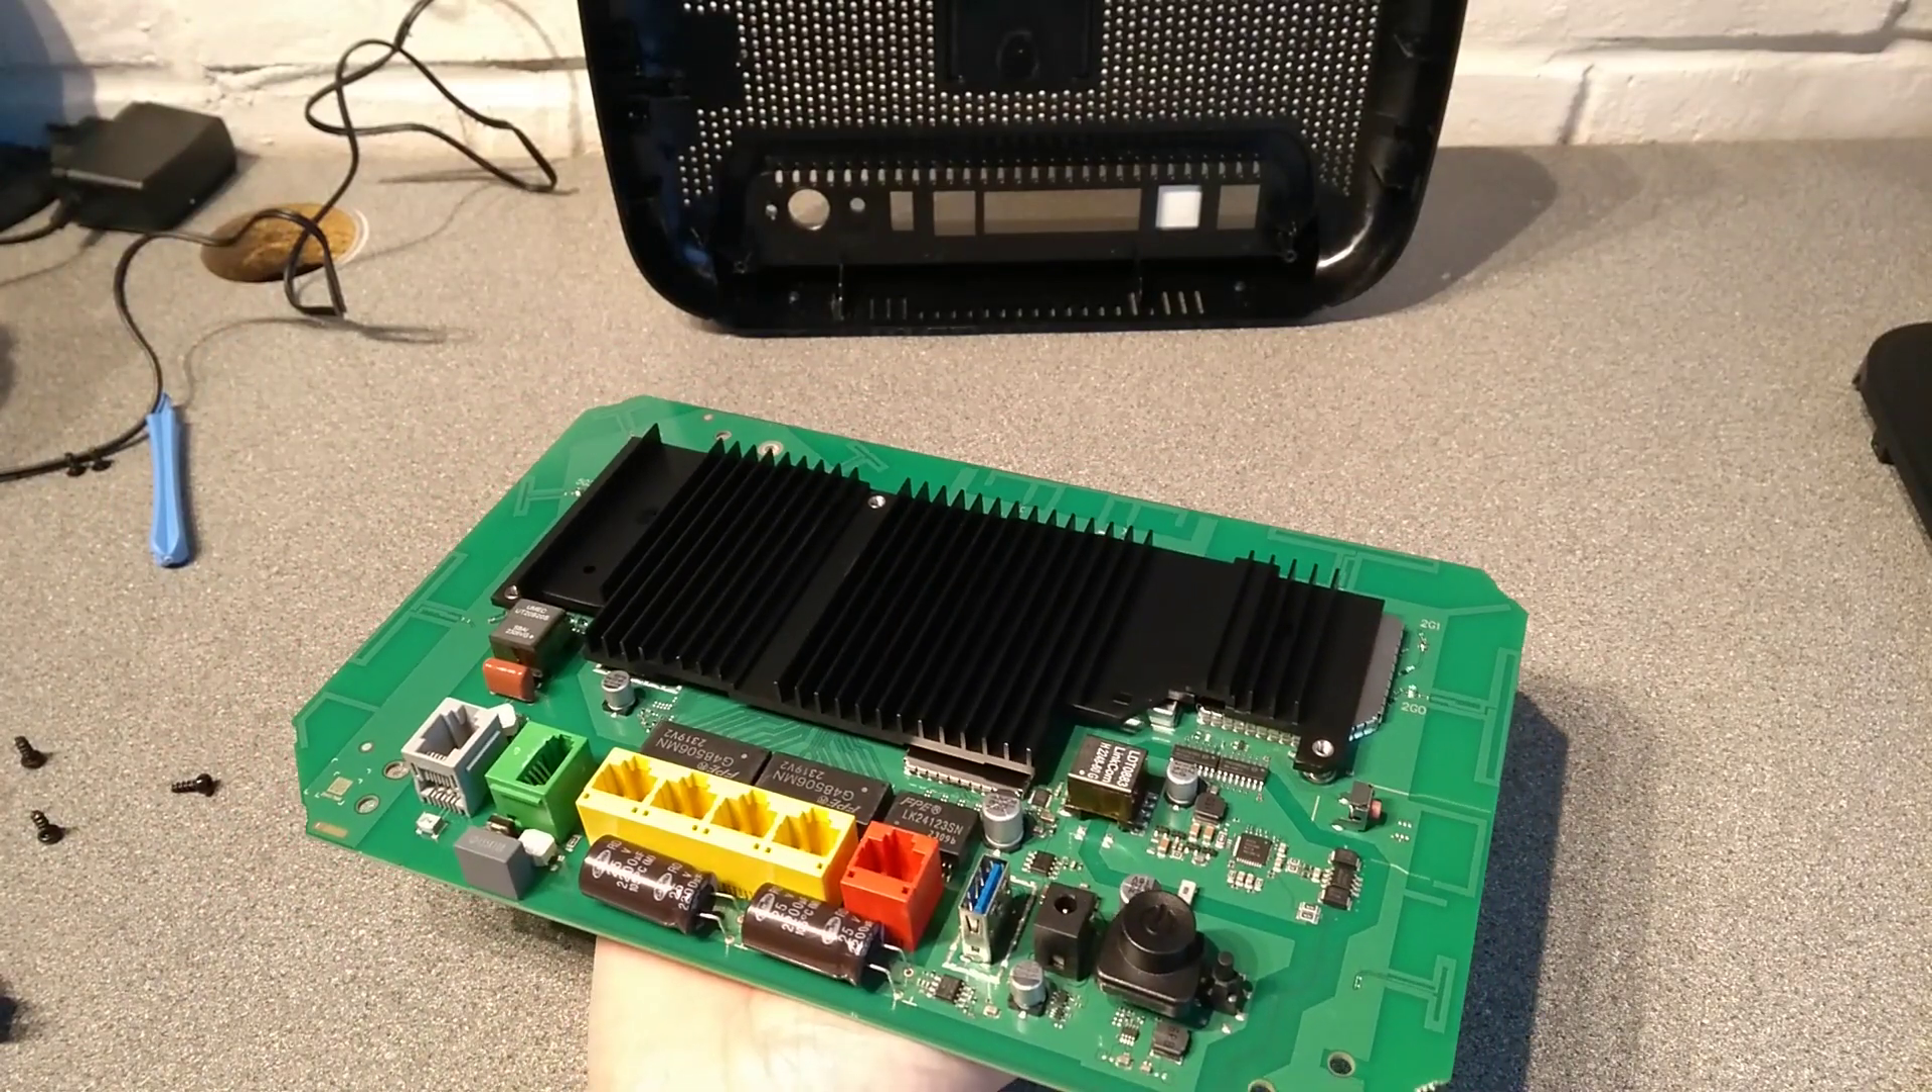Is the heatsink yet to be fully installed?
No.